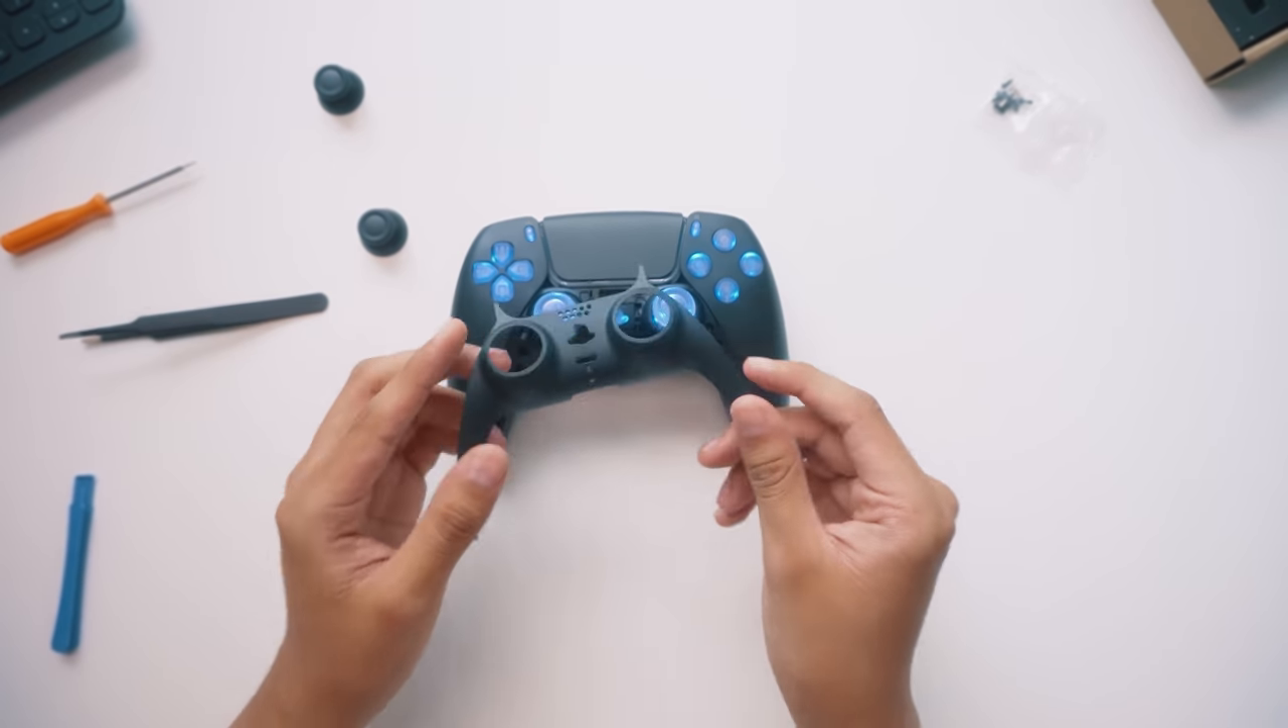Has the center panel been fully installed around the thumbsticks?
No.